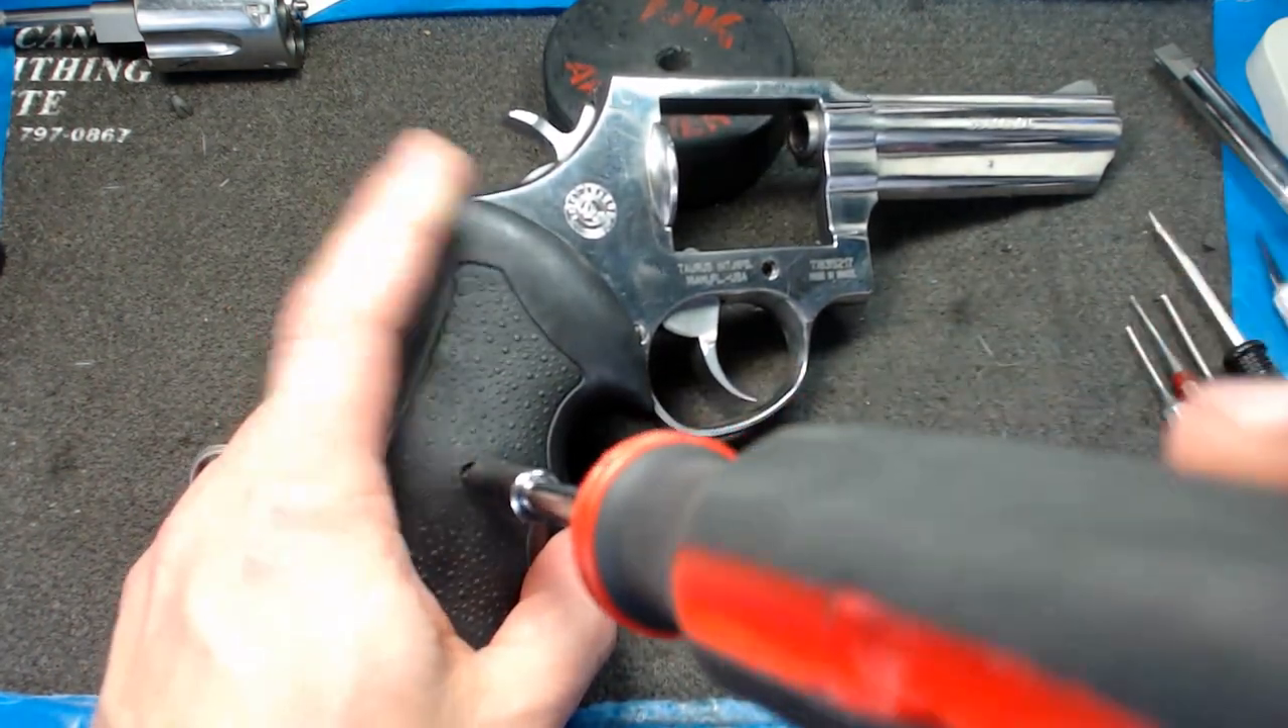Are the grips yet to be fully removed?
Yes.